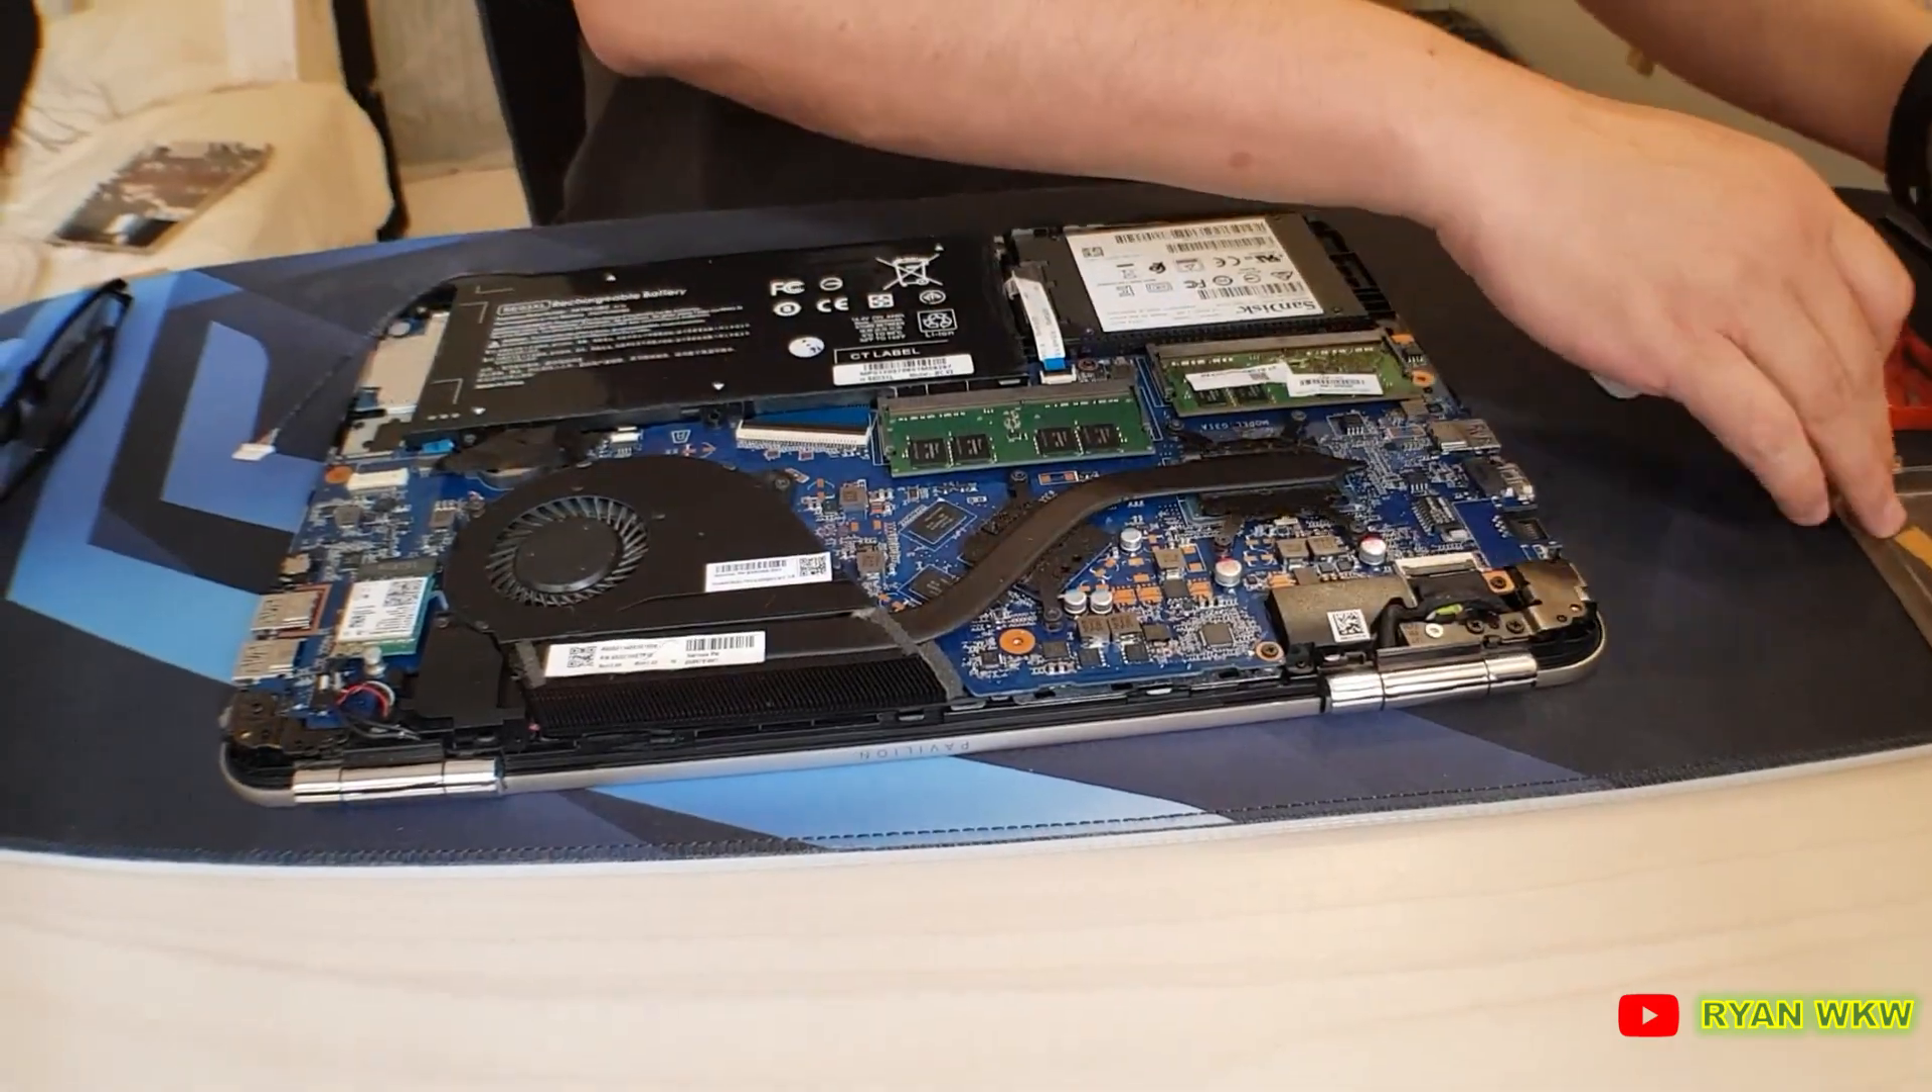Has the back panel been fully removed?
Yes.